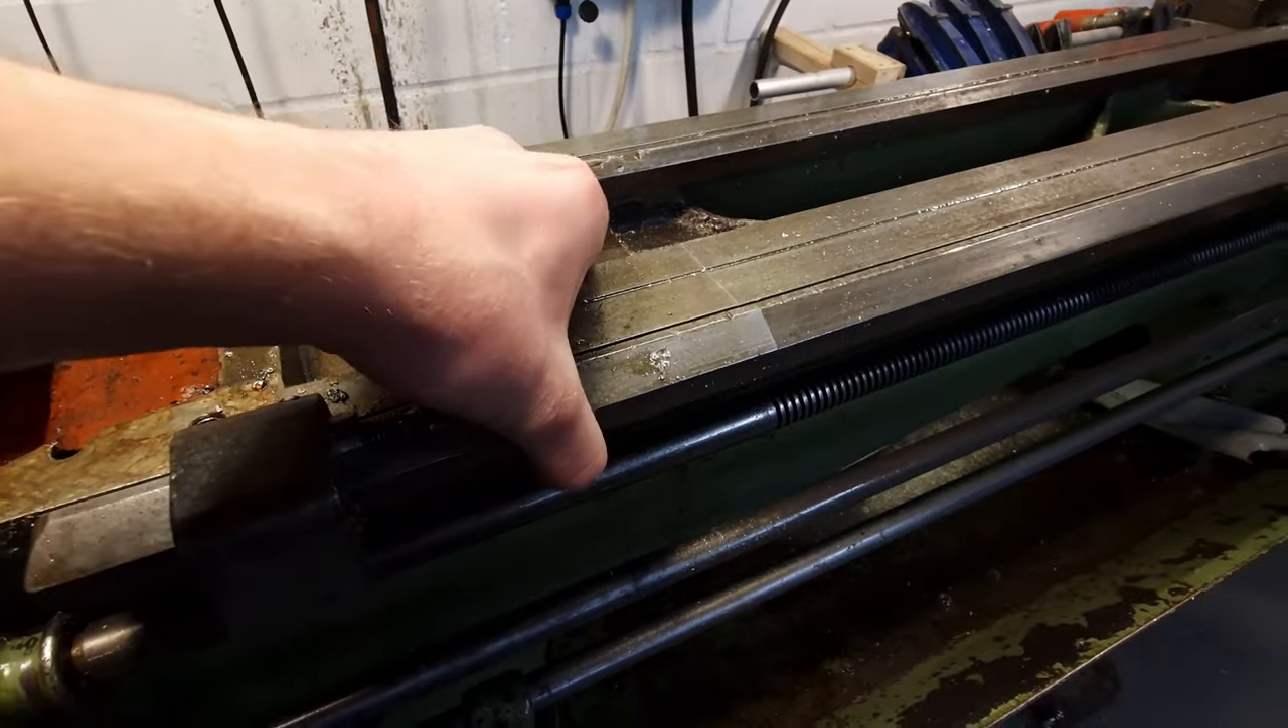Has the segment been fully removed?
No.